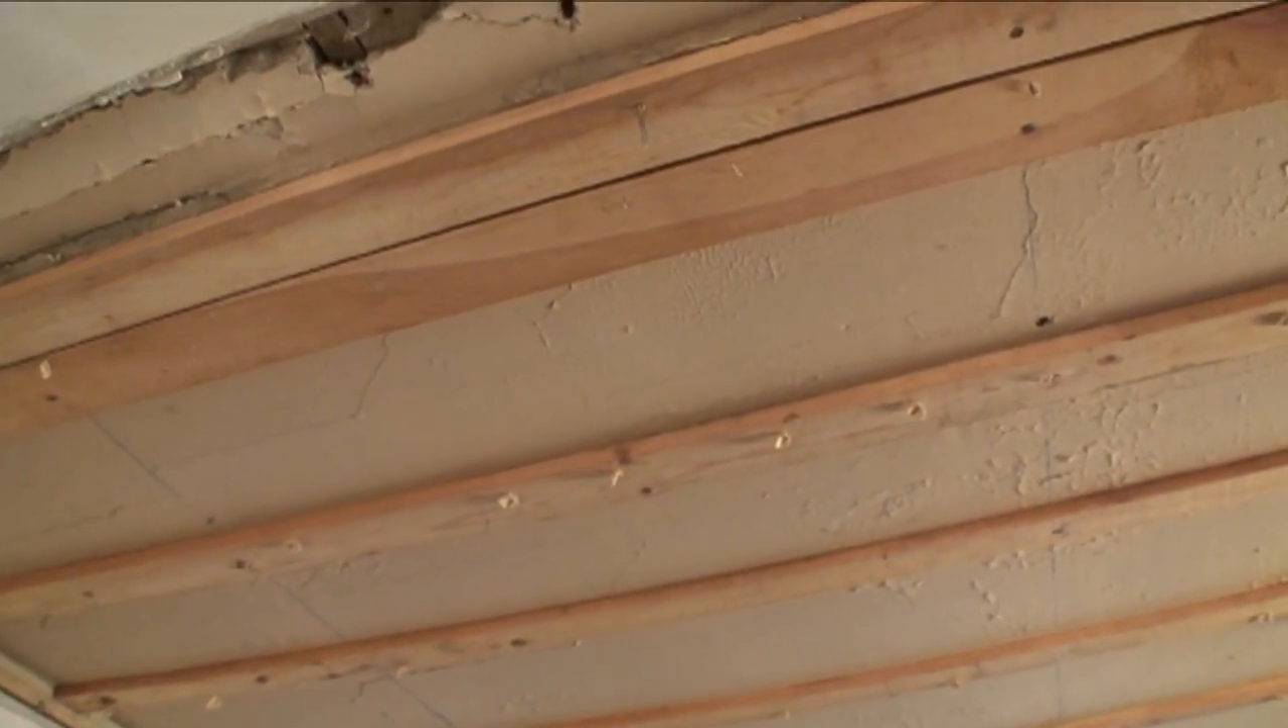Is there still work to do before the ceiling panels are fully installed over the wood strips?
Yes.